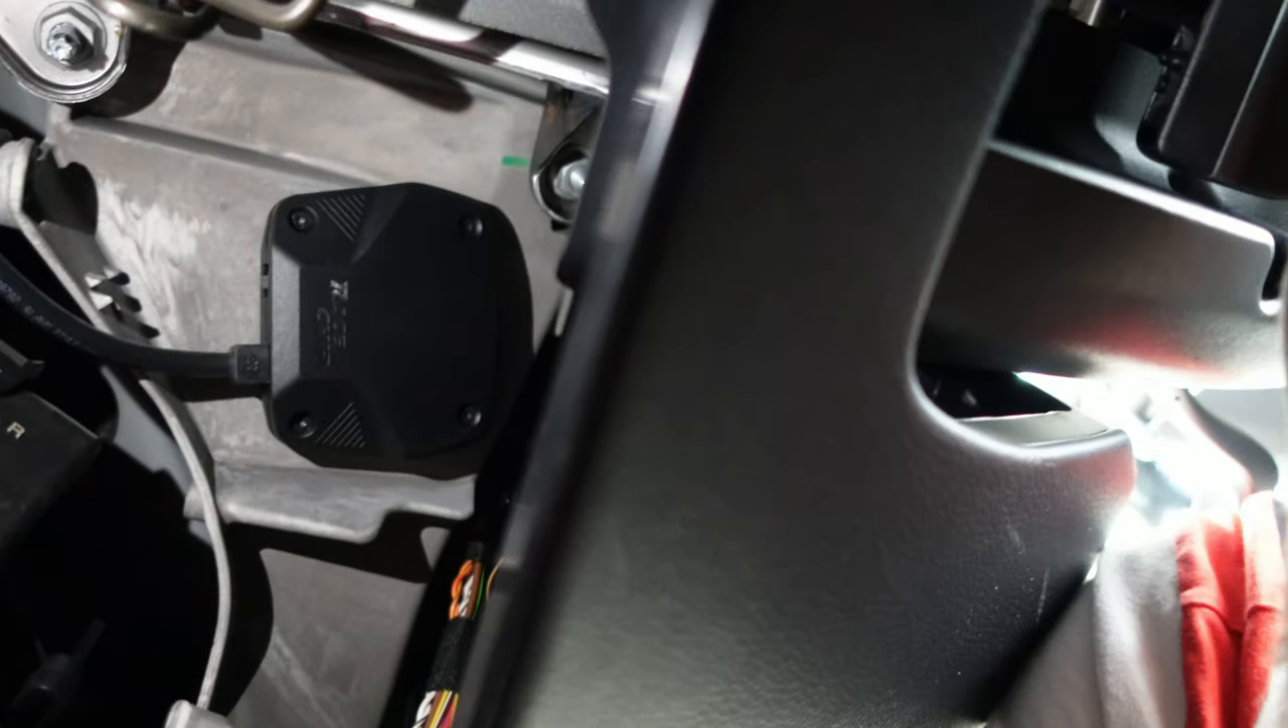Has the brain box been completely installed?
Yes.